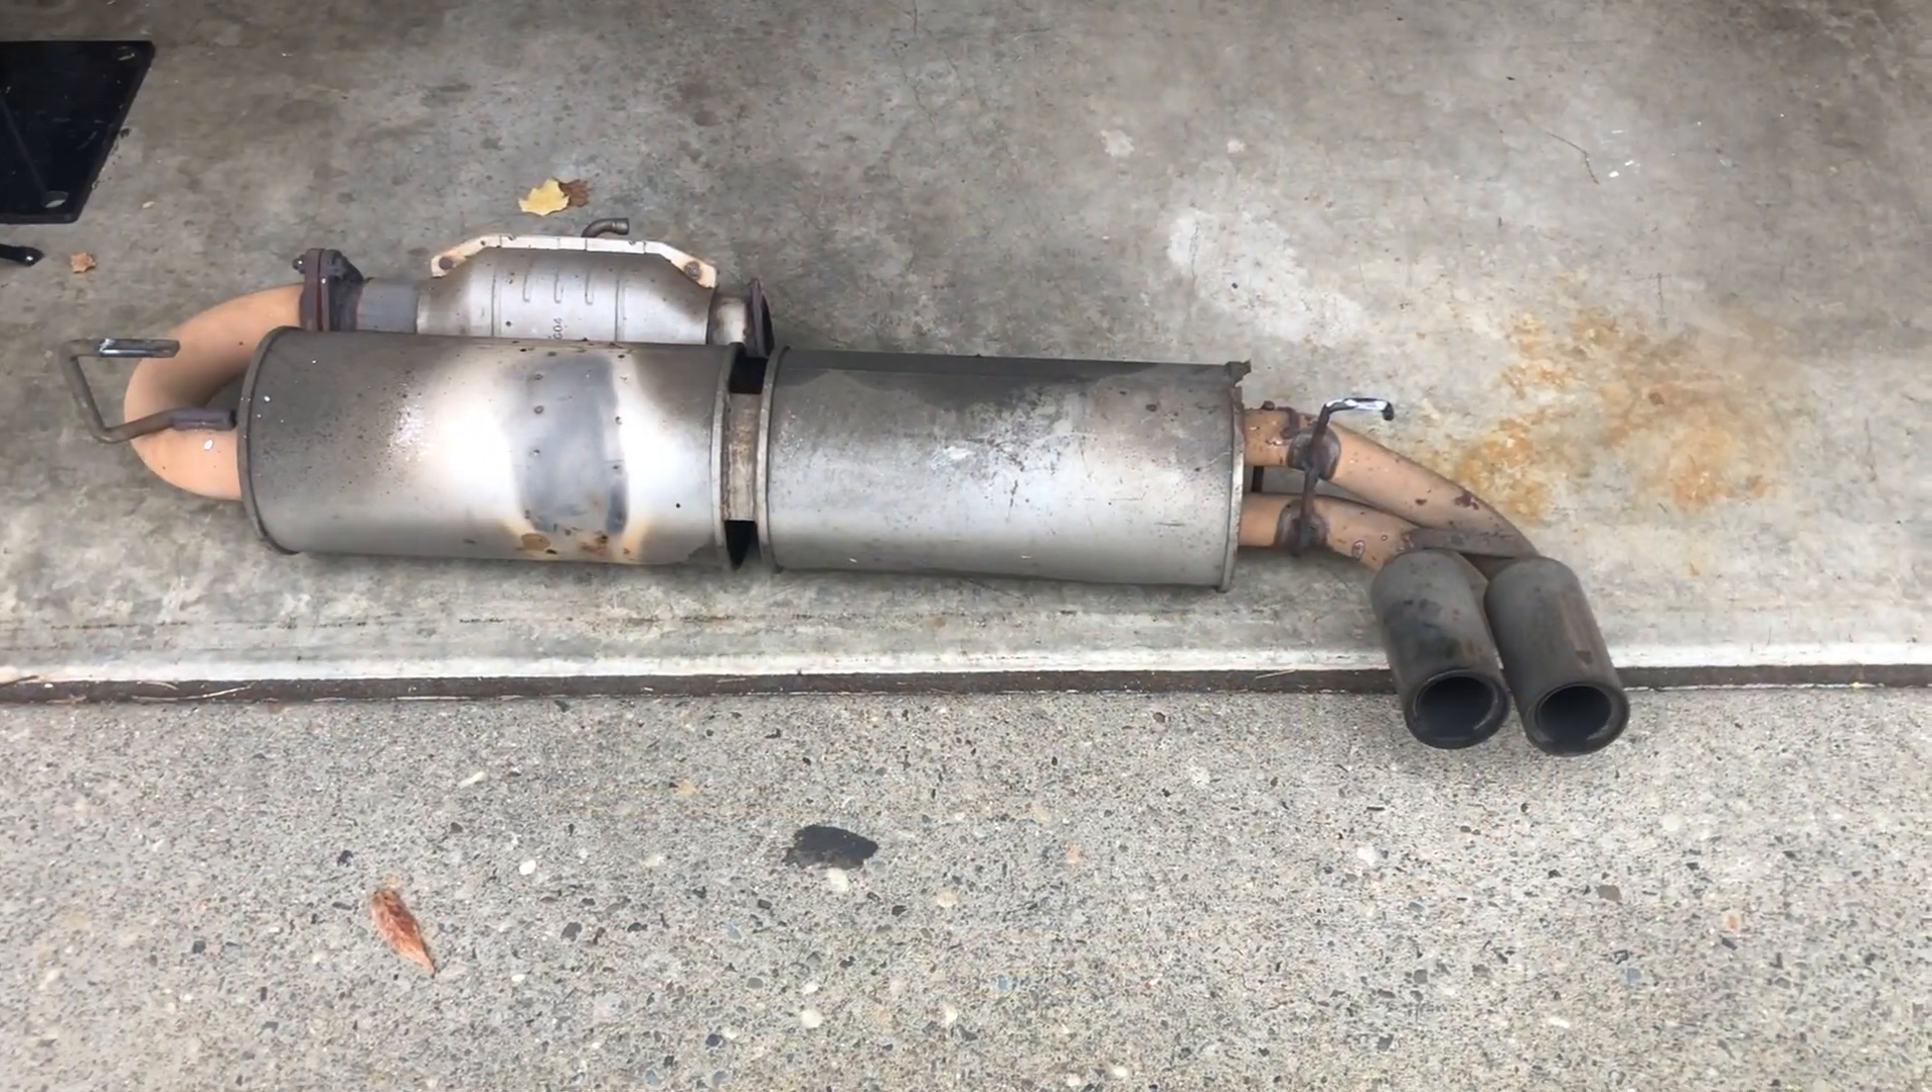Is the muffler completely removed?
Yes.